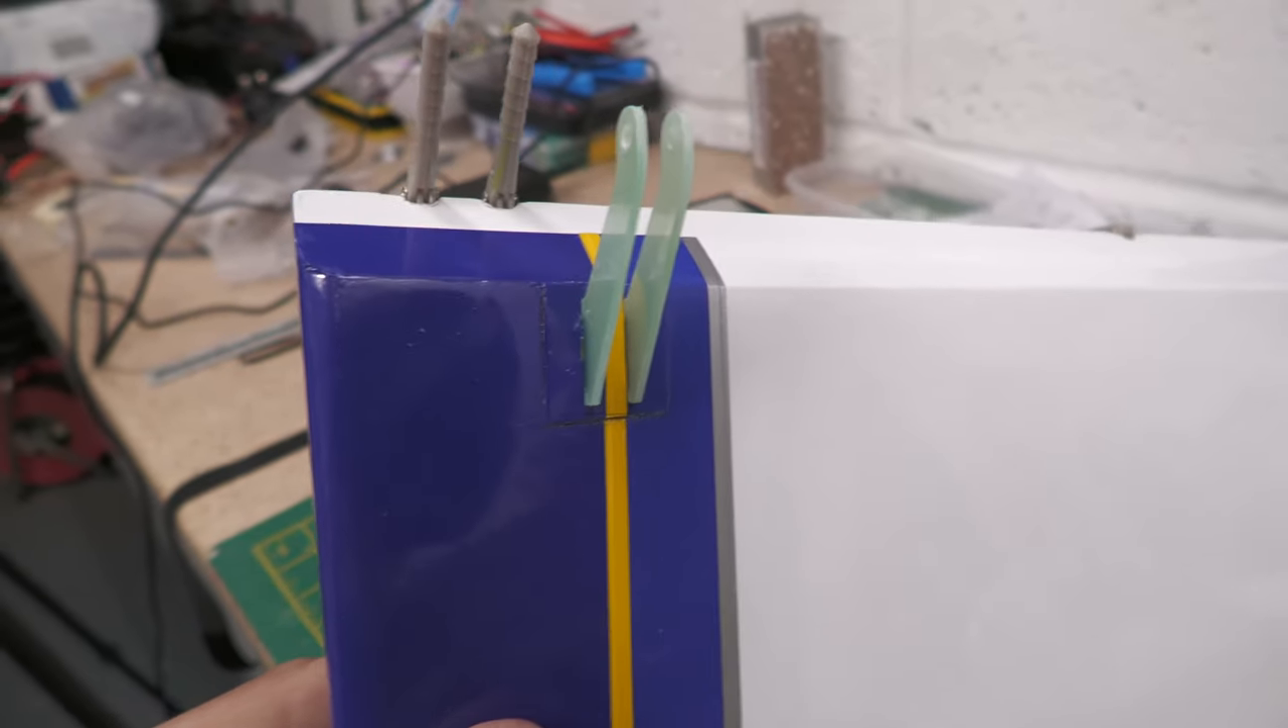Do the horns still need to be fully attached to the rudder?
No.